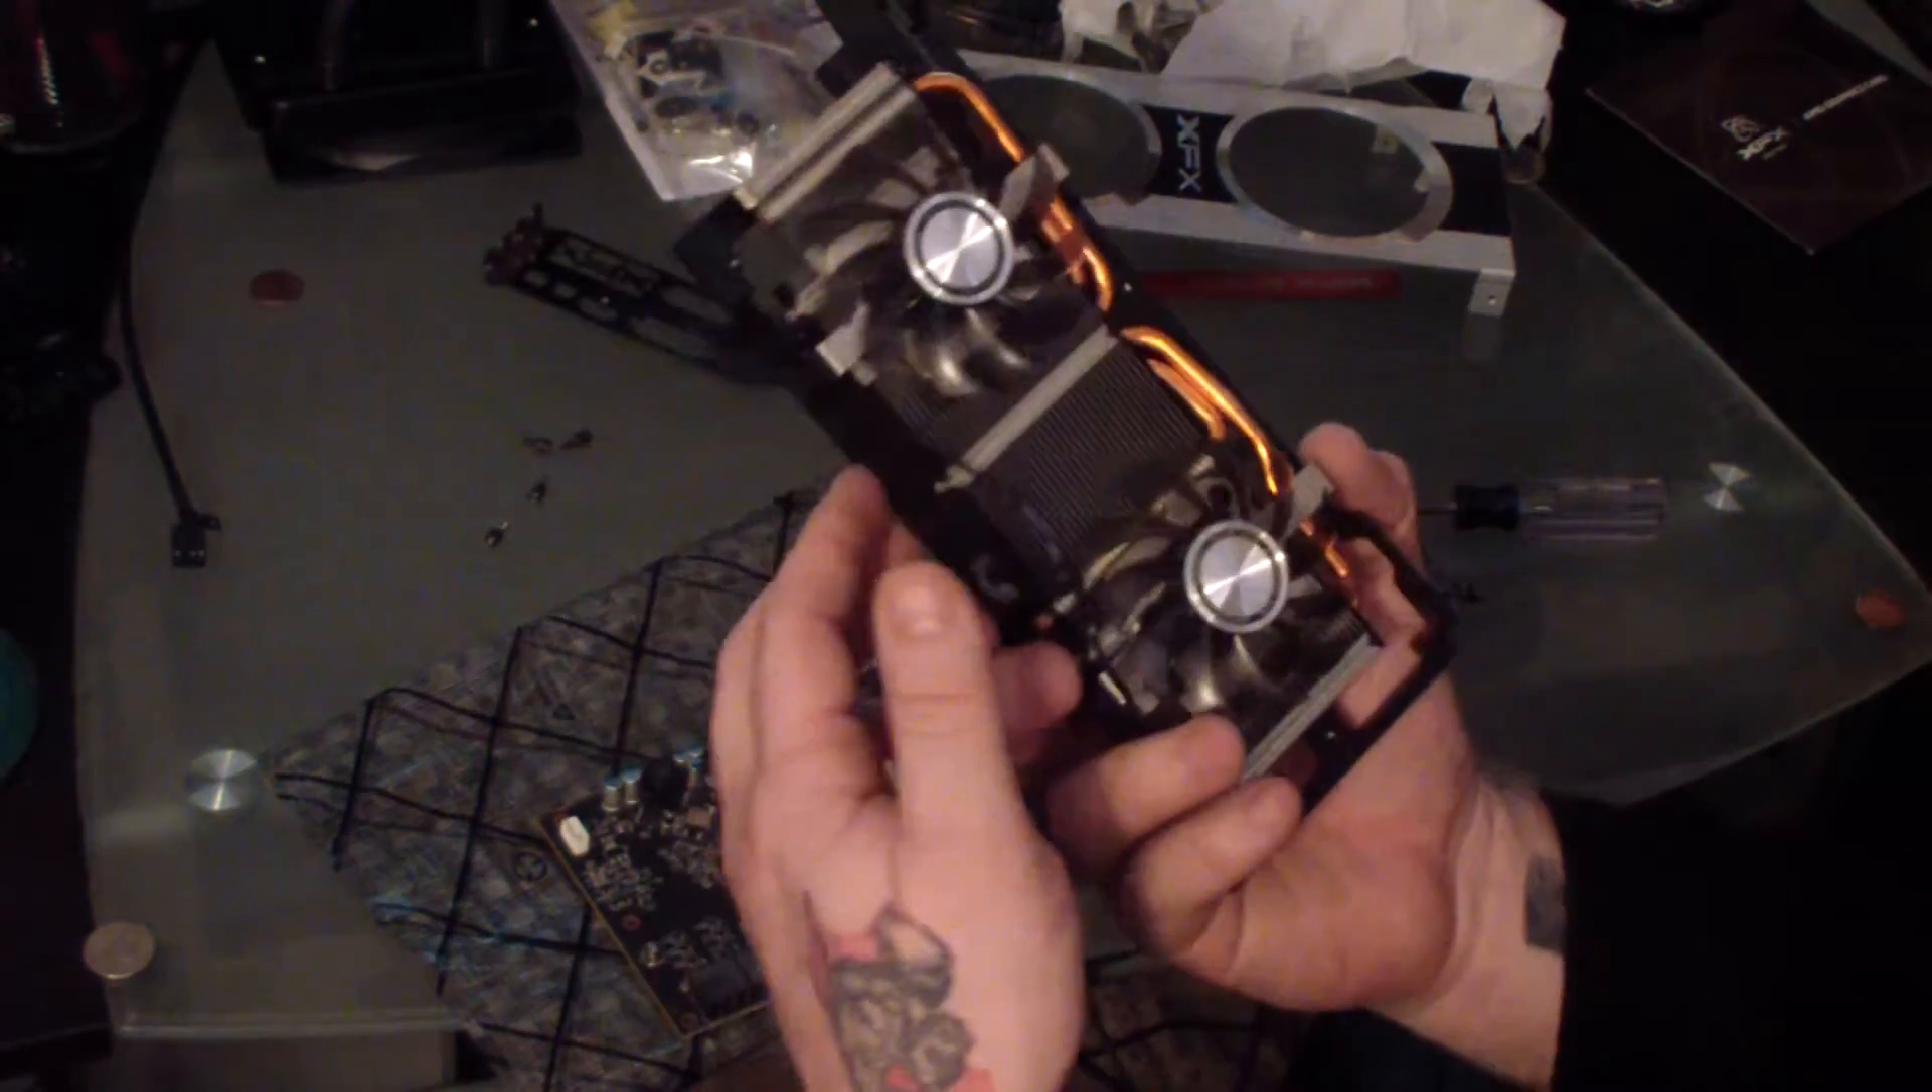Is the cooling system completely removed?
Yes.